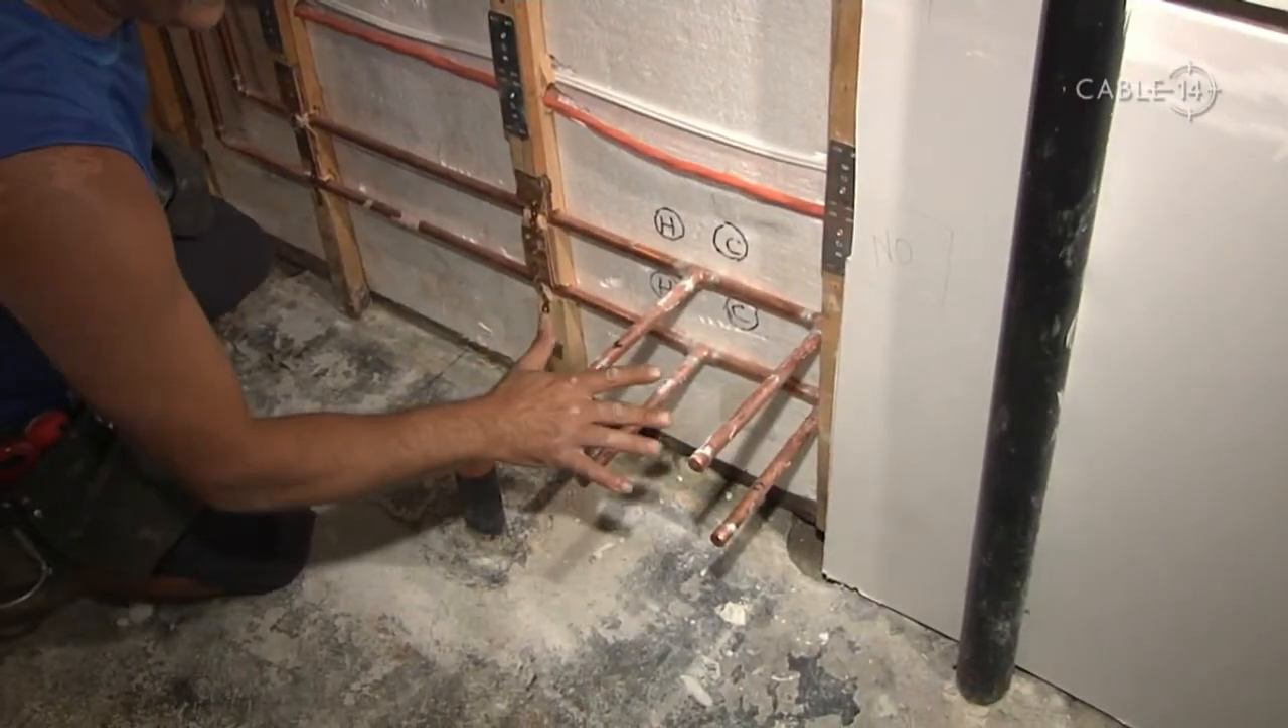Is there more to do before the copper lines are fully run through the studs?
No.